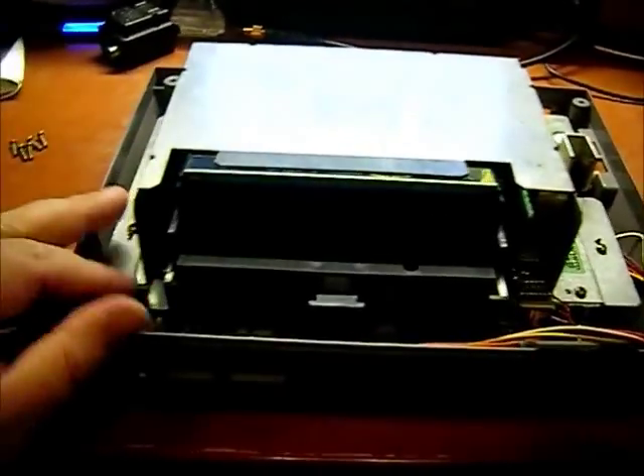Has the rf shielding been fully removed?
No.